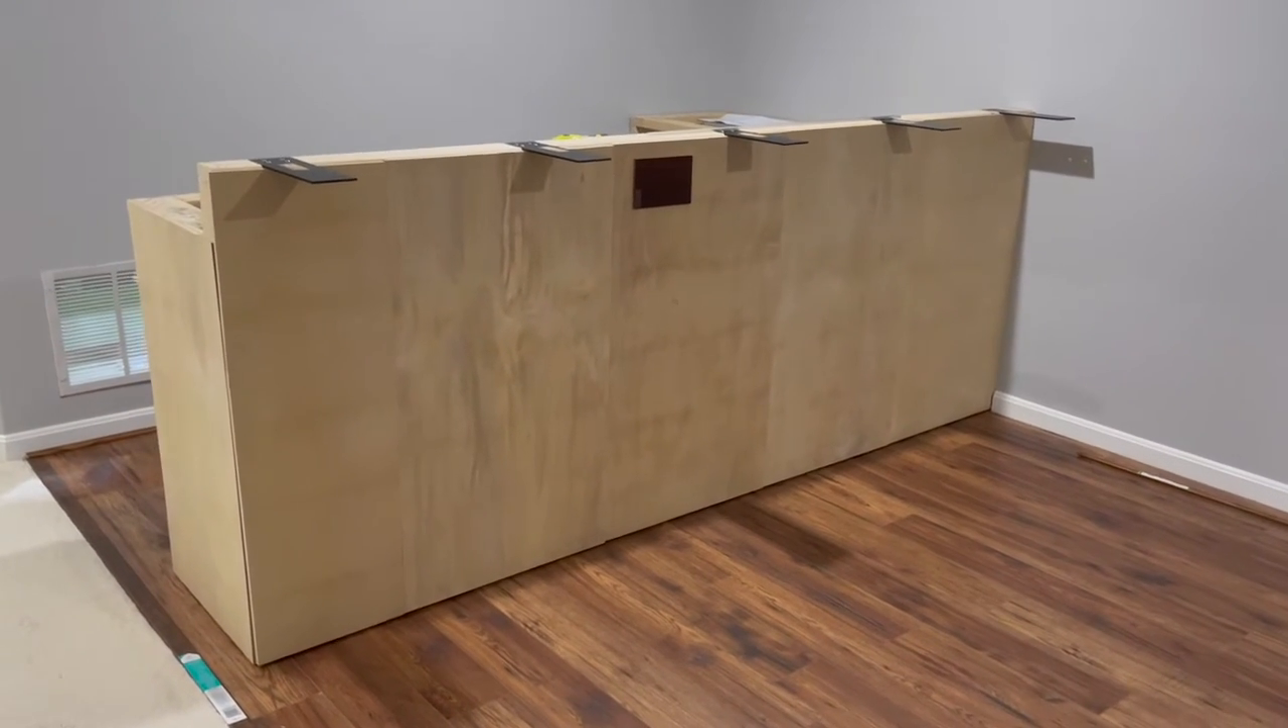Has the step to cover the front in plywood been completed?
Yes.